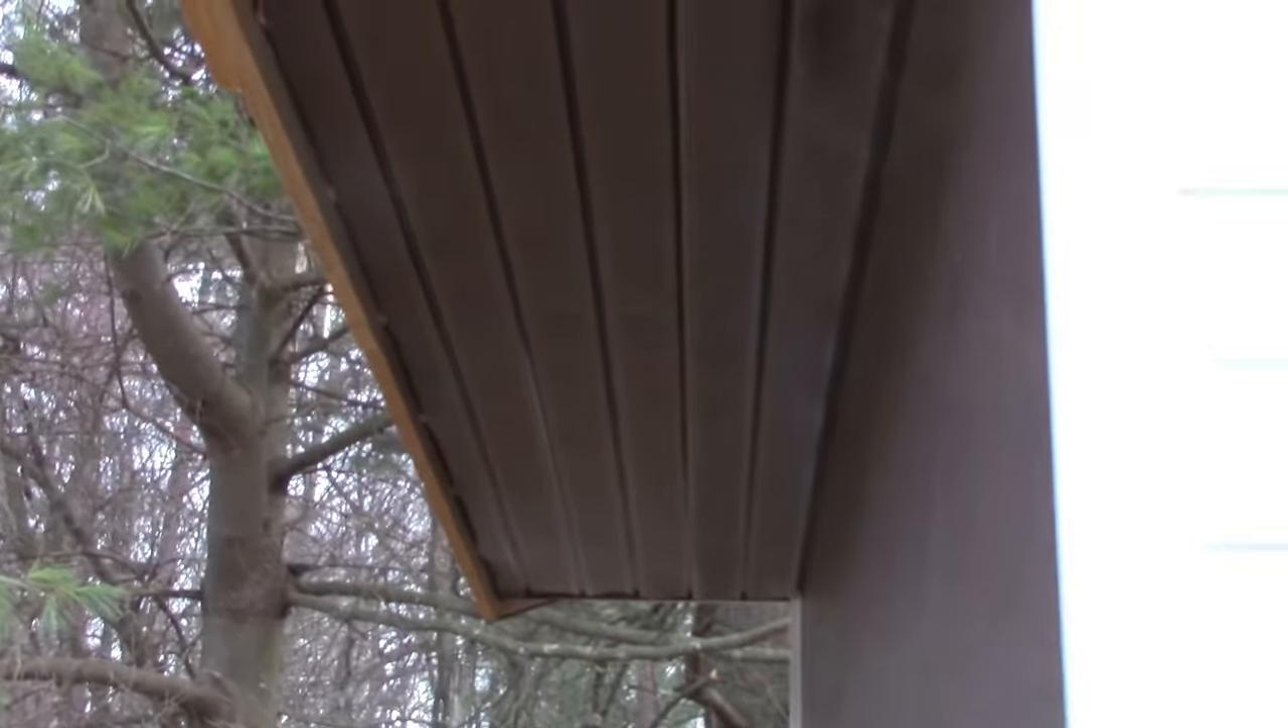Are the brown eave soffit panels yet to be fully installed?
No.